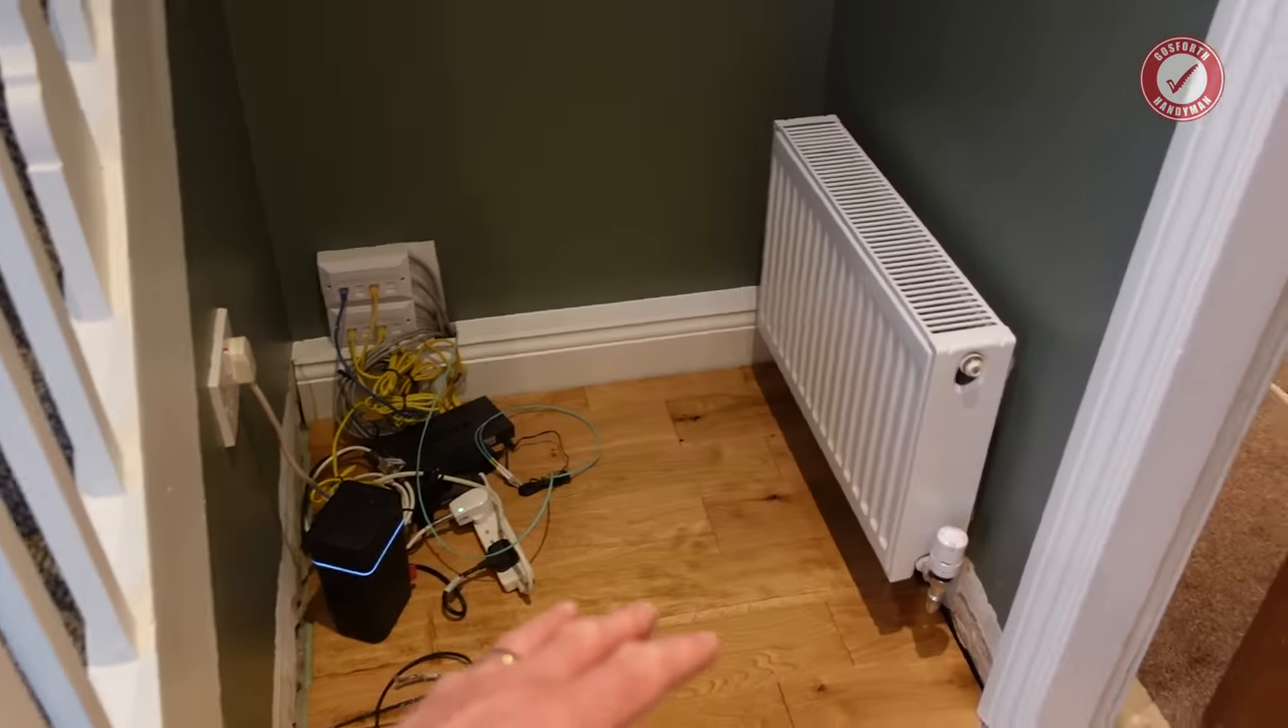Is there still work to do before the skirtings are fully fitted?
Yes.